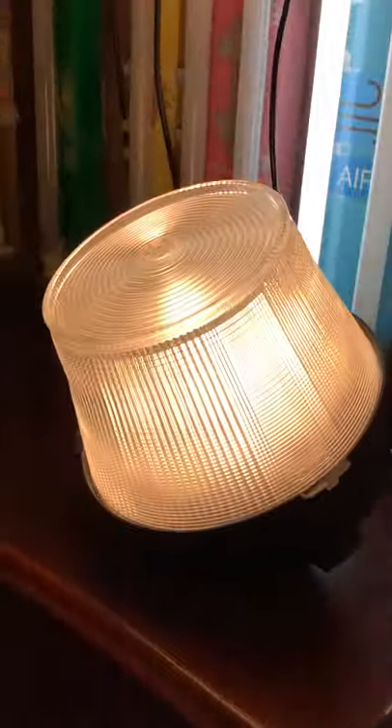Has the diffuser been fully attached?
Yes.